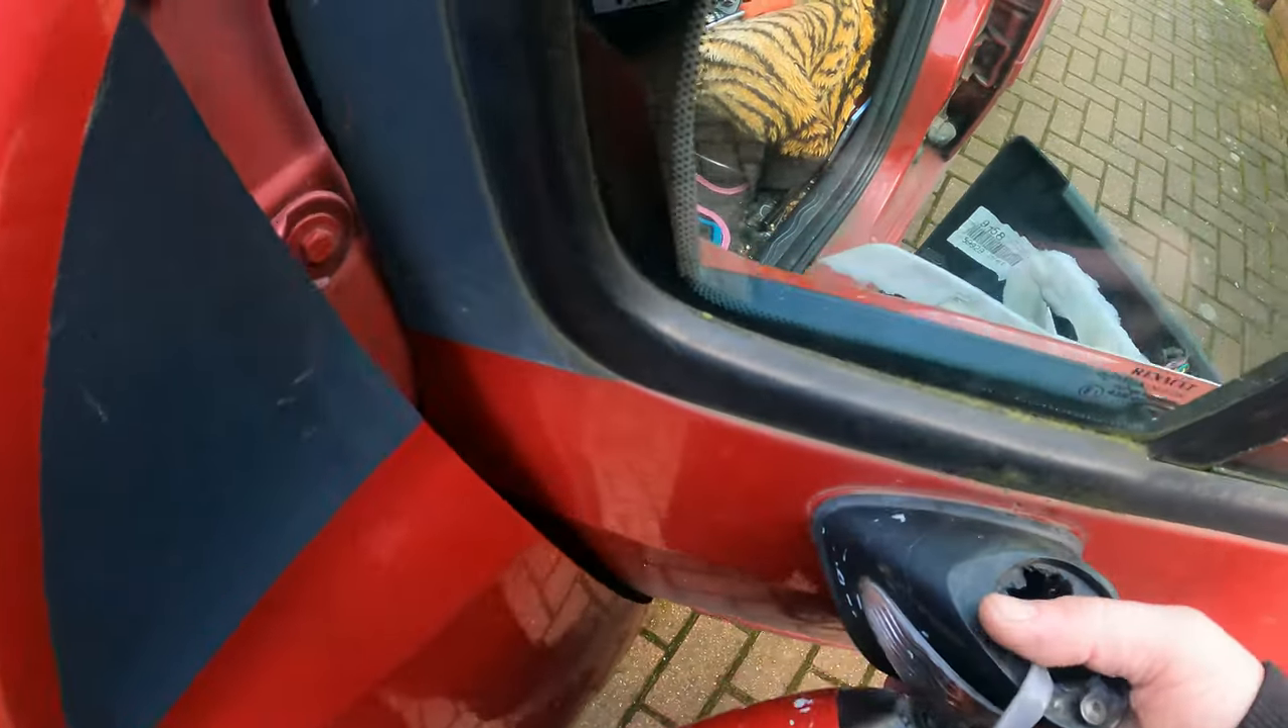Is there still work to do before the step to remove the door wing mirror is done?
Yes.